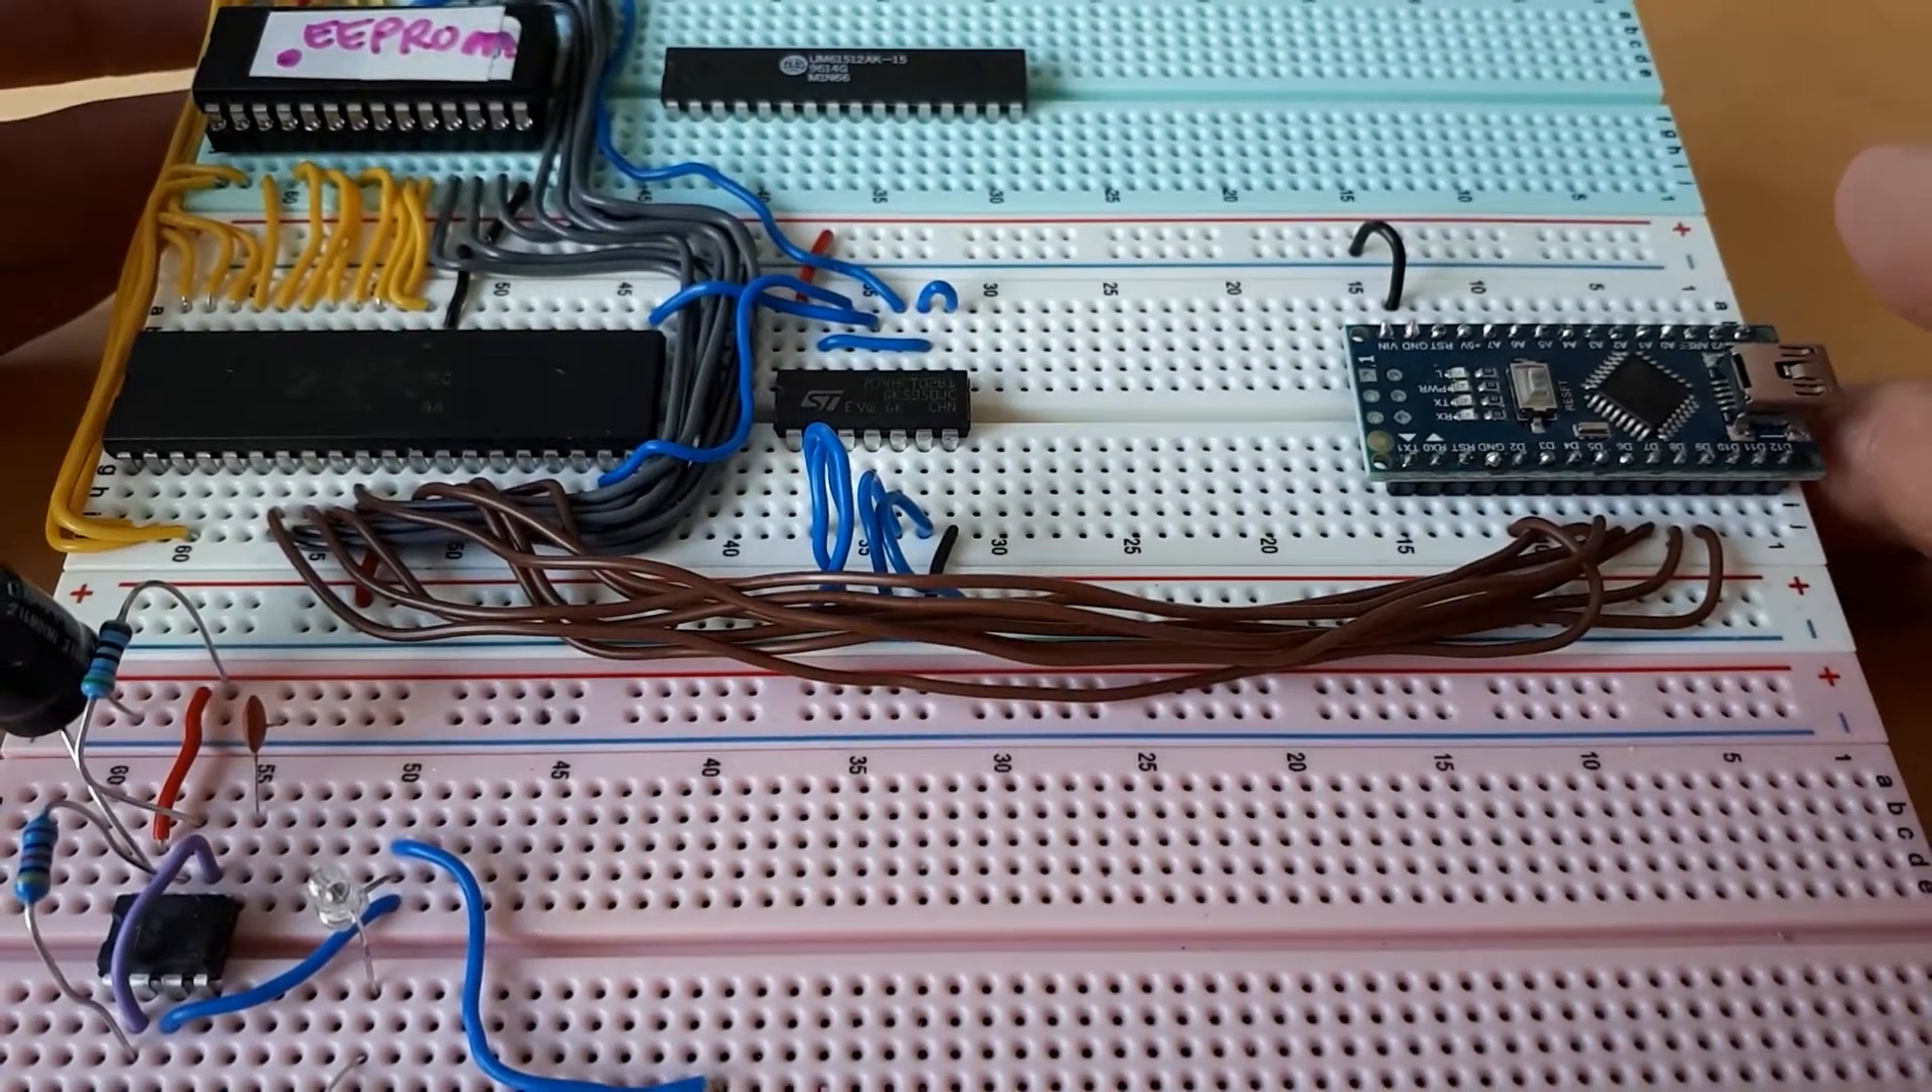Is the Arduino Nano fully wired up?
No.